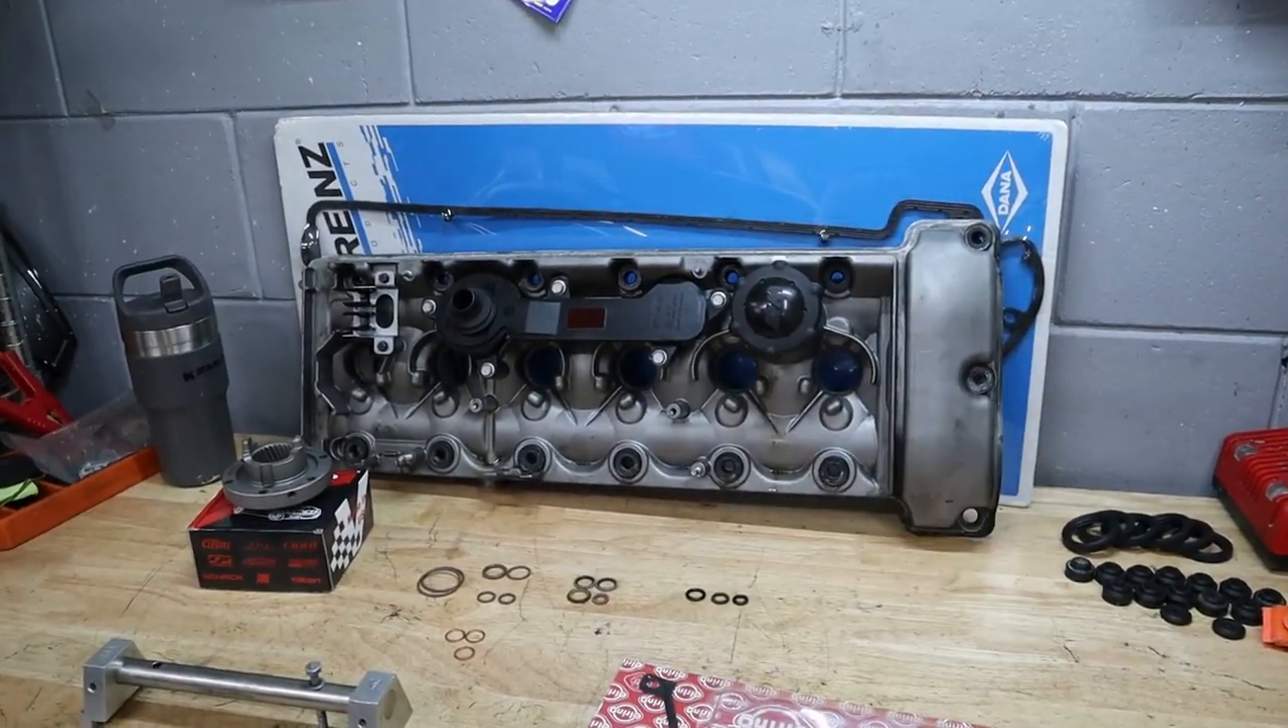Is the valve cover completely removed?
Yes.